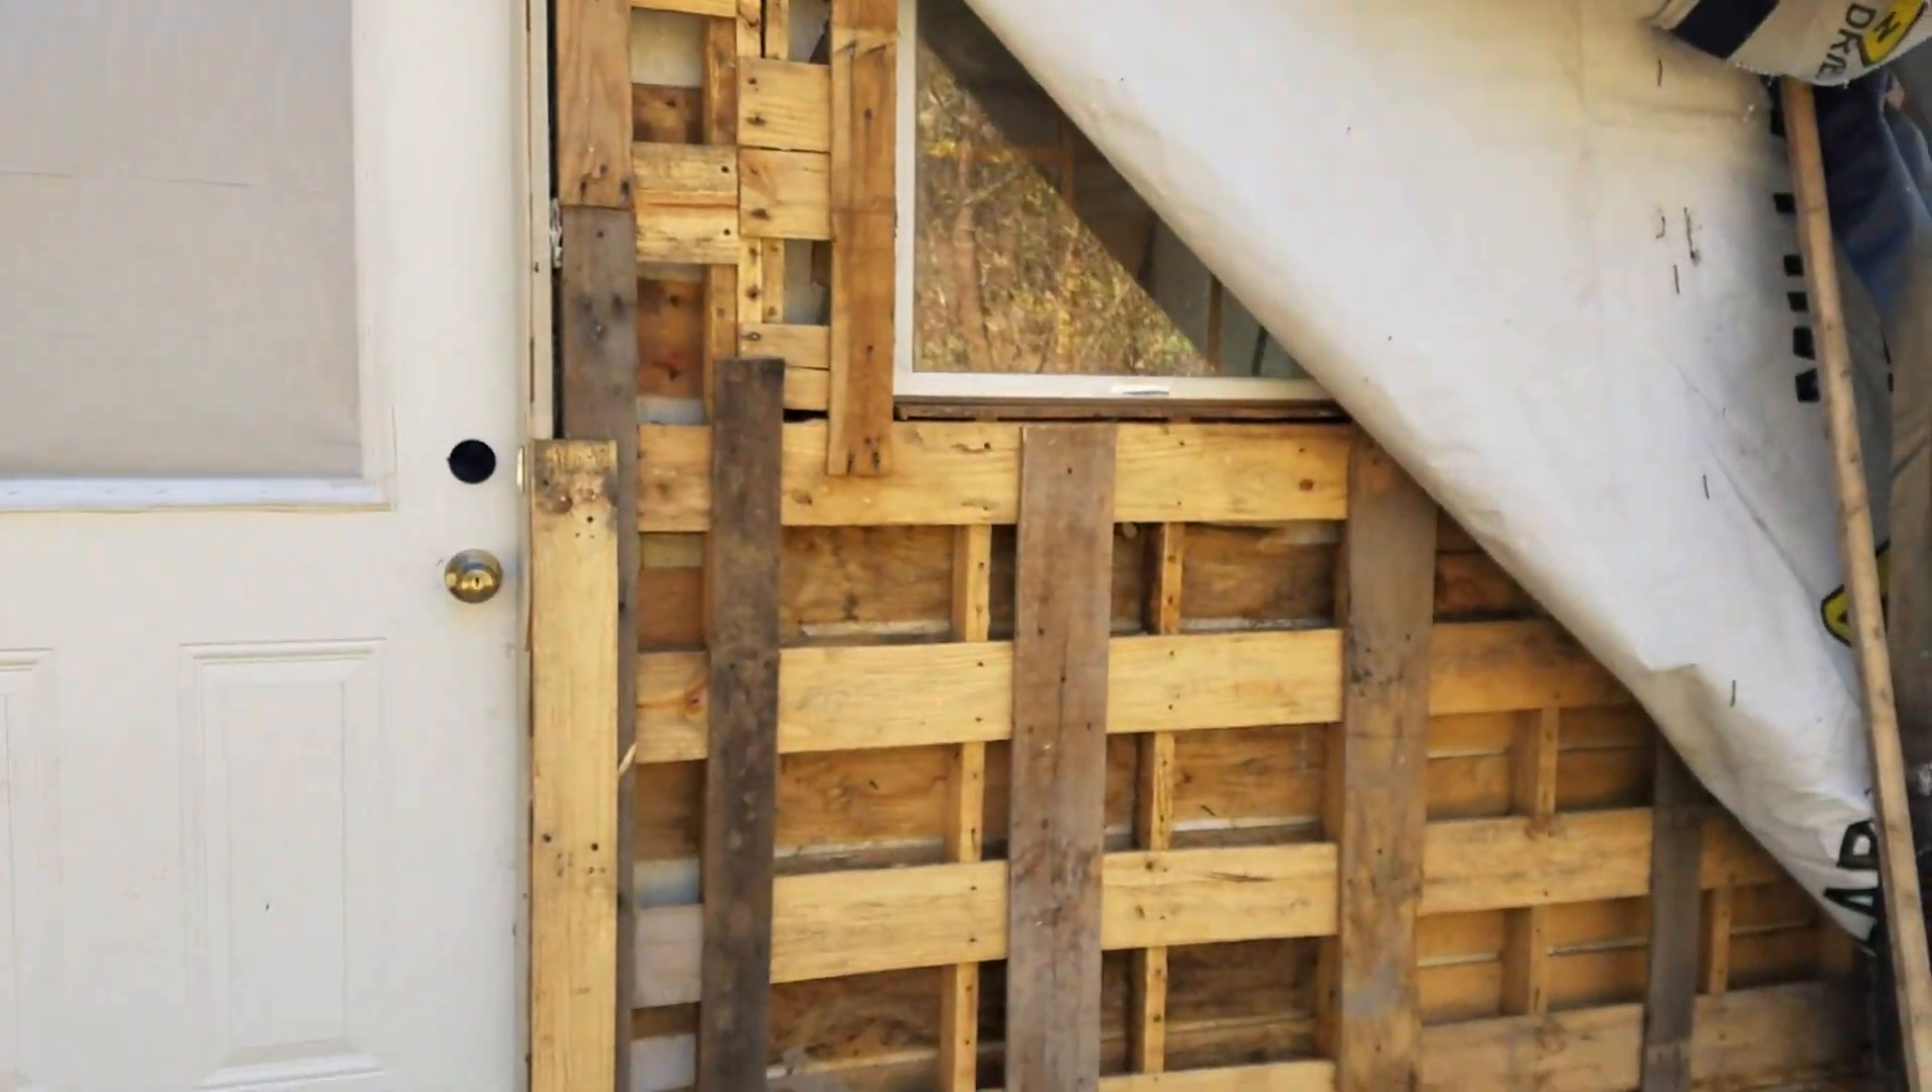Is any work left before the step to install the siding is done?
Yes.